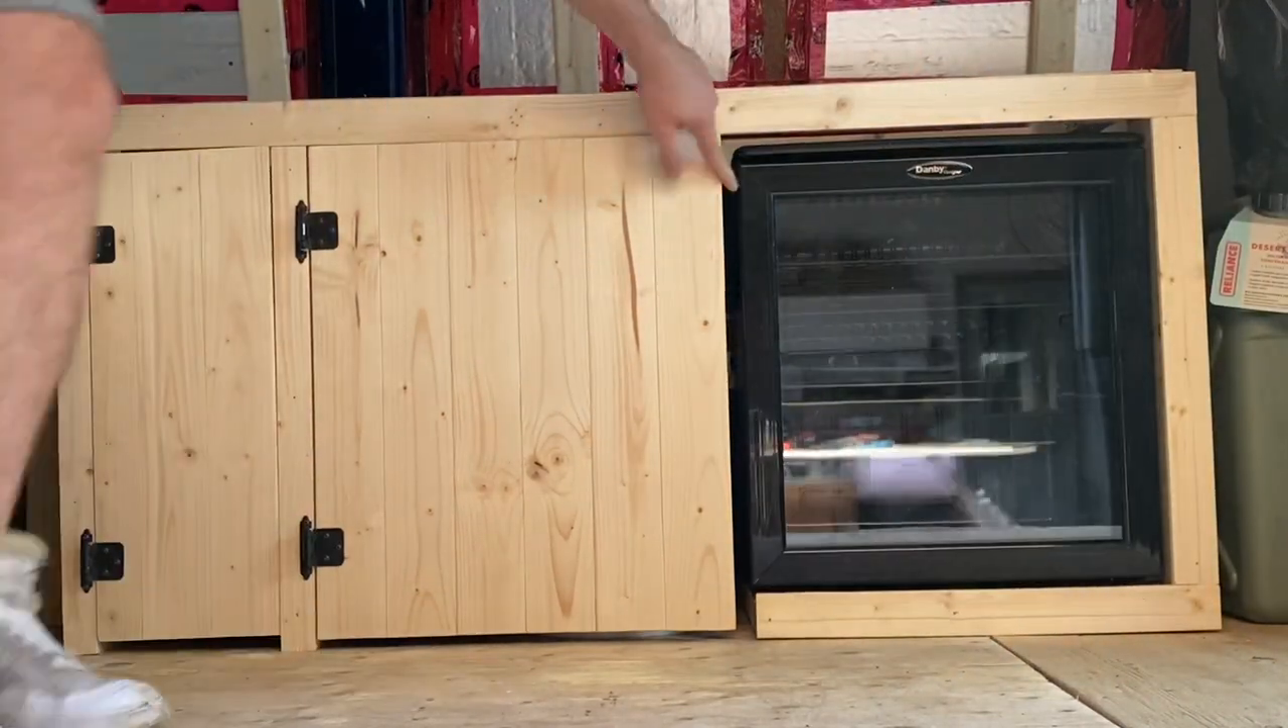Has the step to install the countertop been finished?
No.